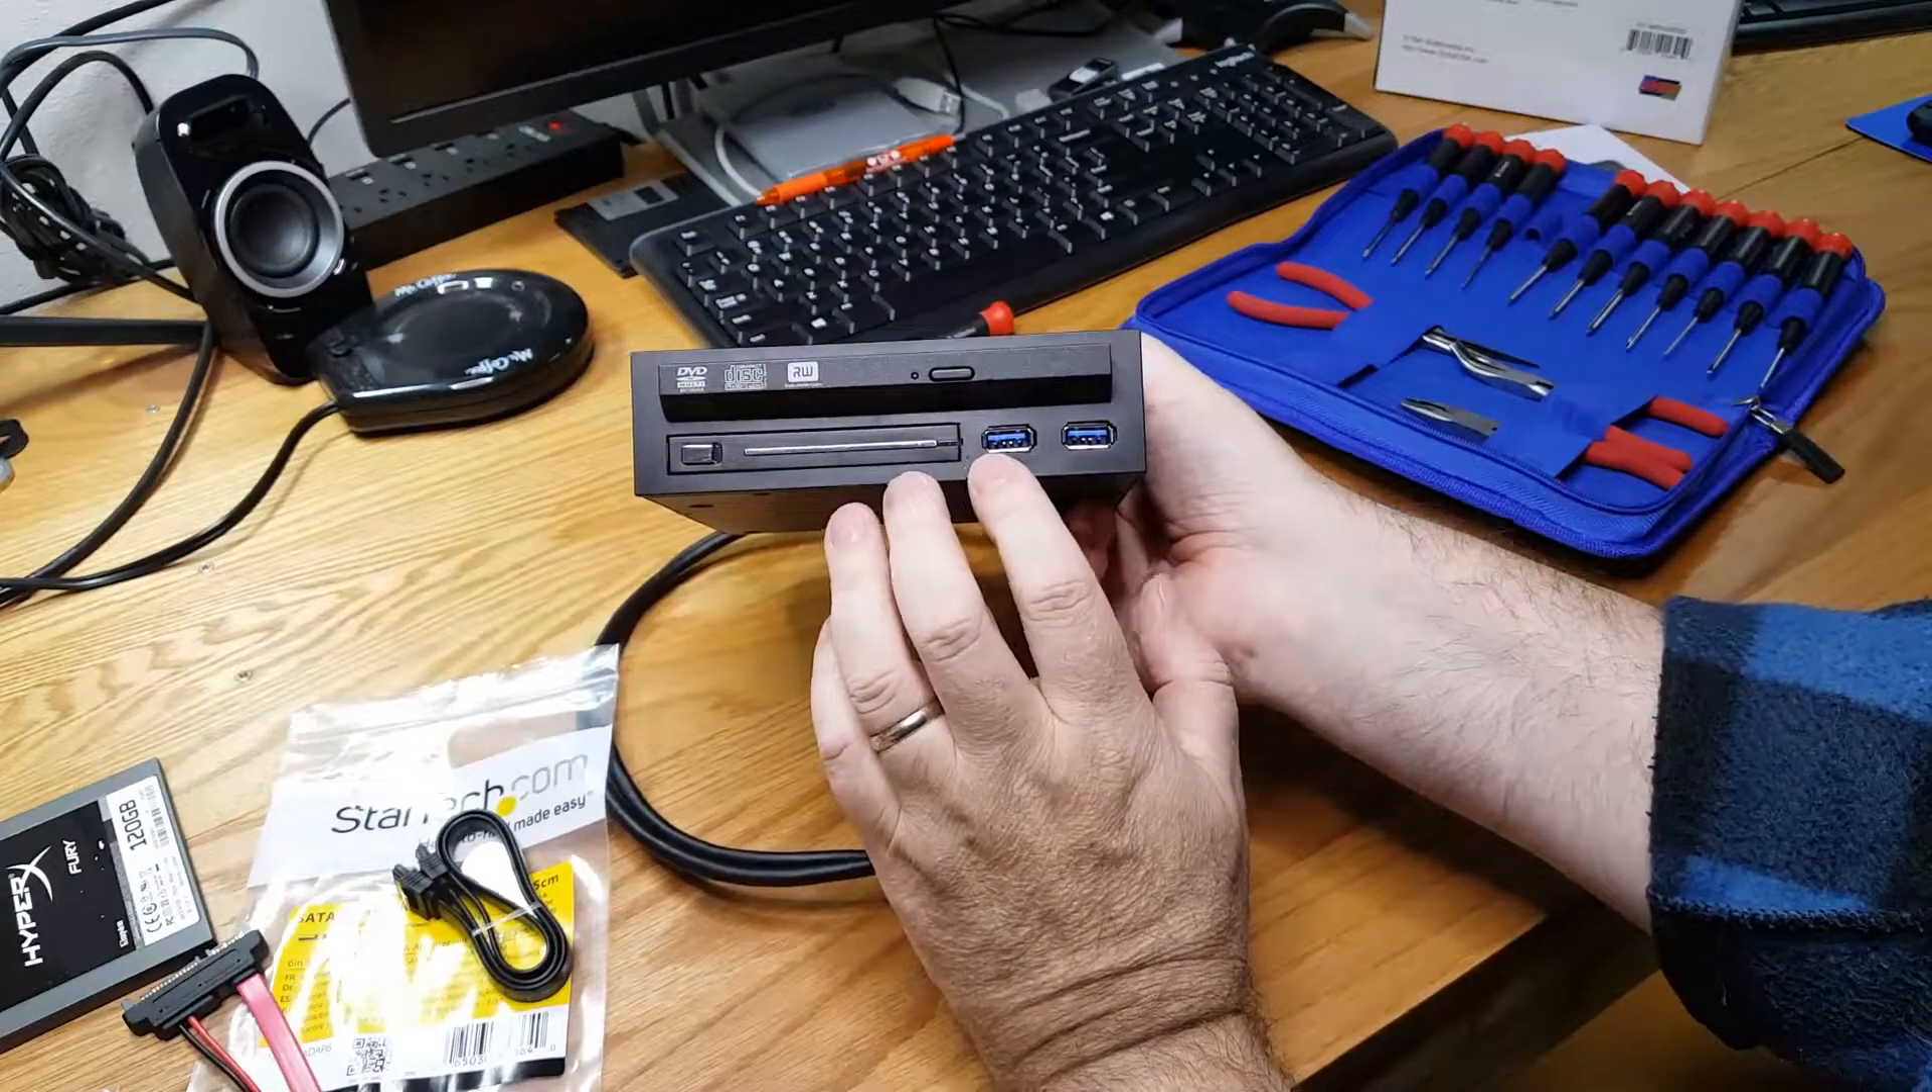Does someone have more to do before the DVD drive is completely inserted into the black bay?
No.